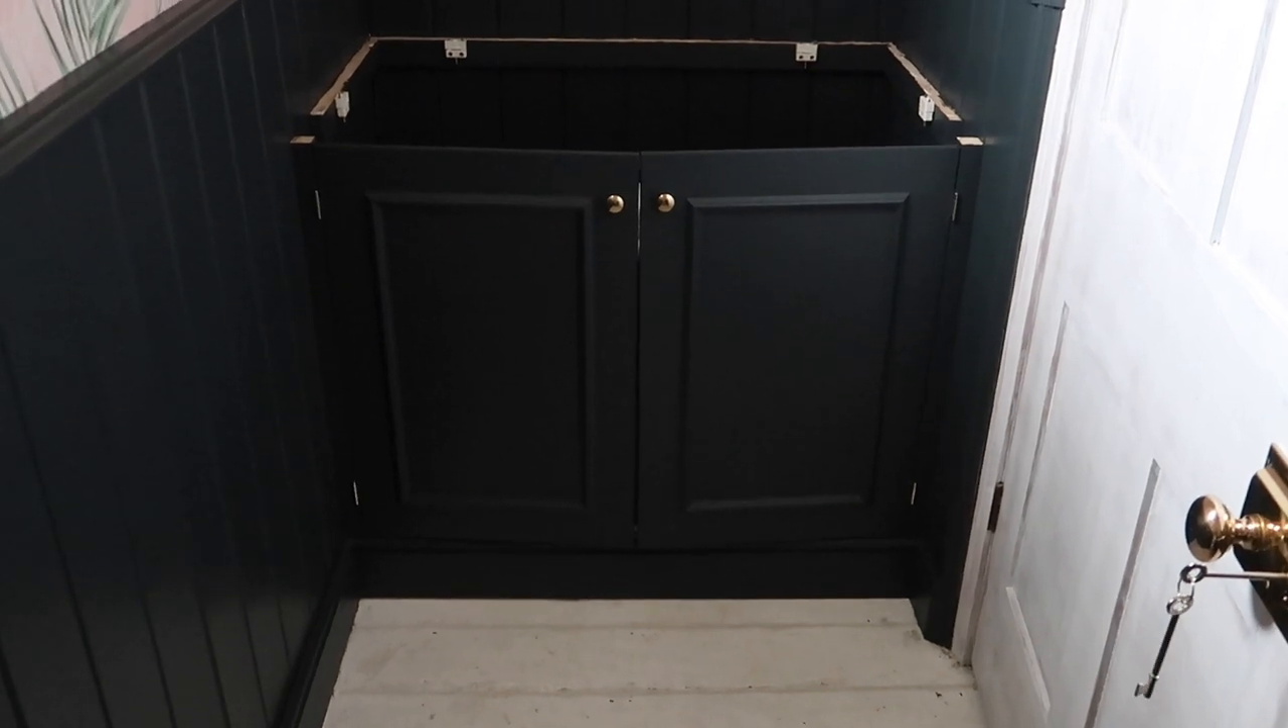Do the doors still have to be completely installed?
No.